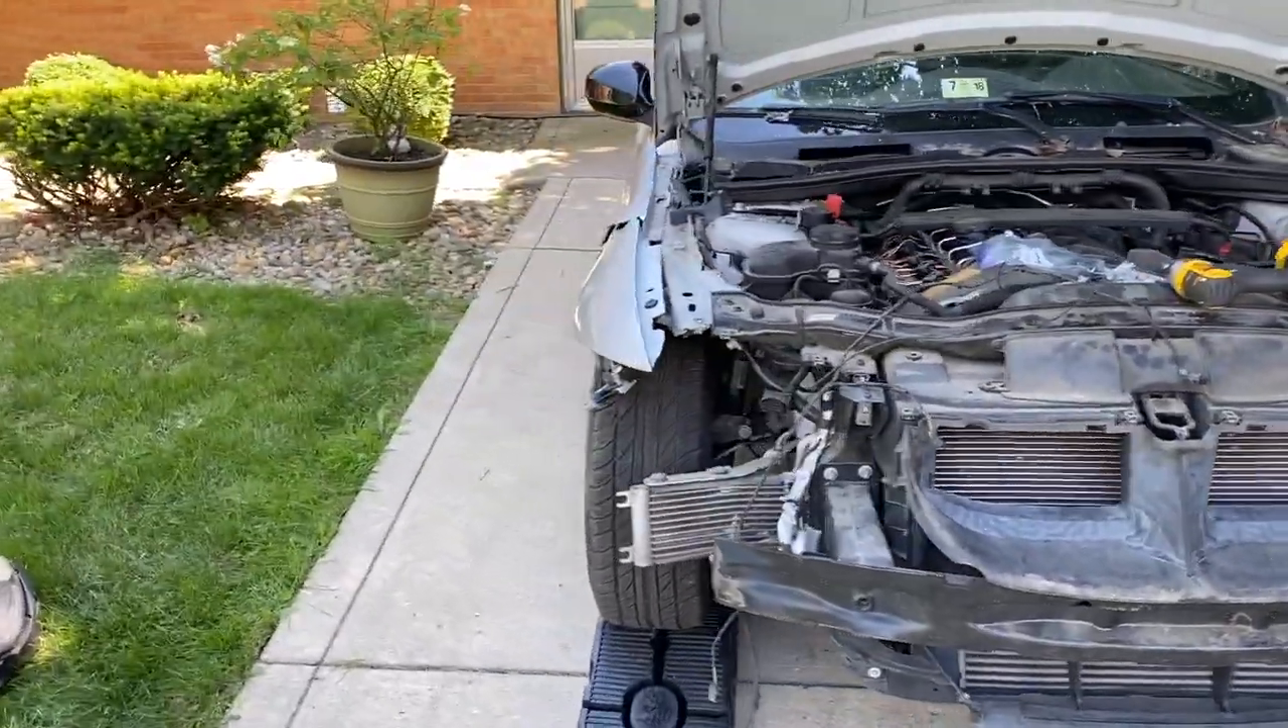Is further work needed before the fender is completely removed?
Yes.